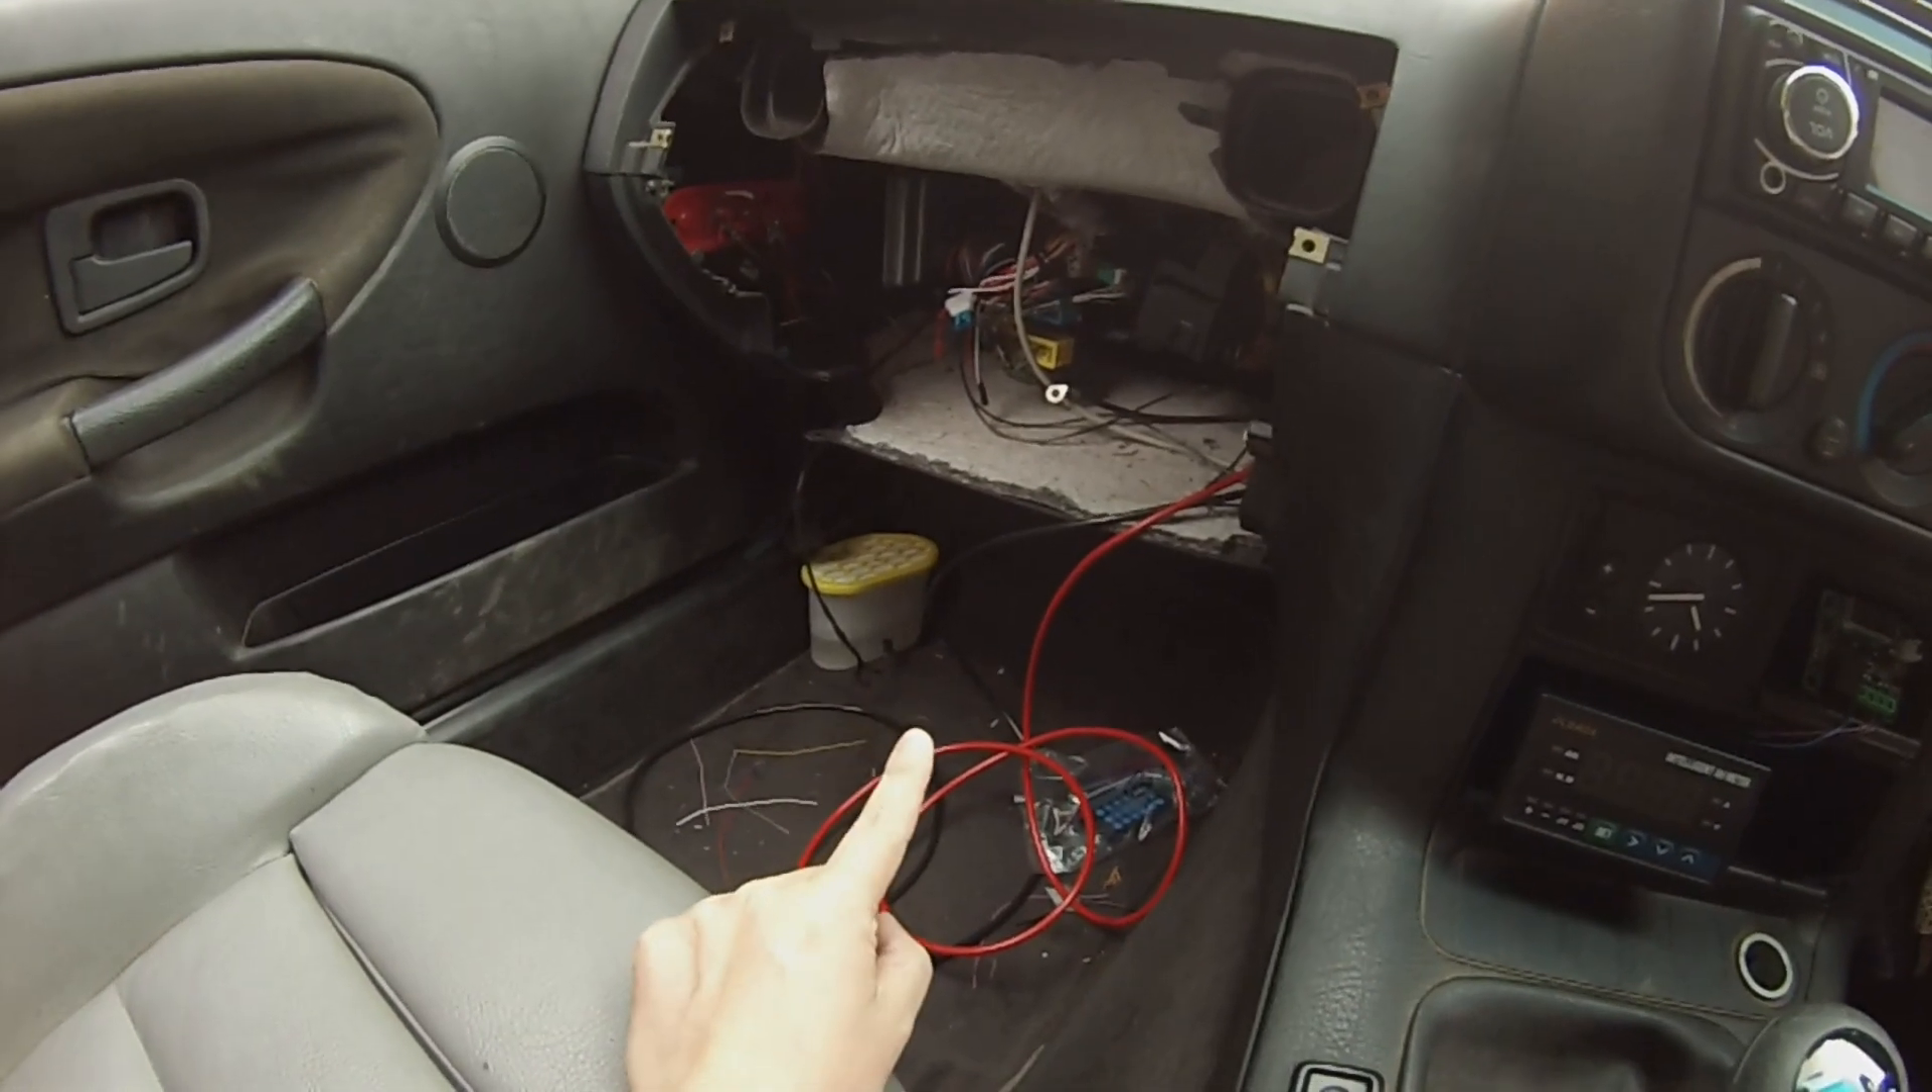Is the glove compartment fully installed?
No.